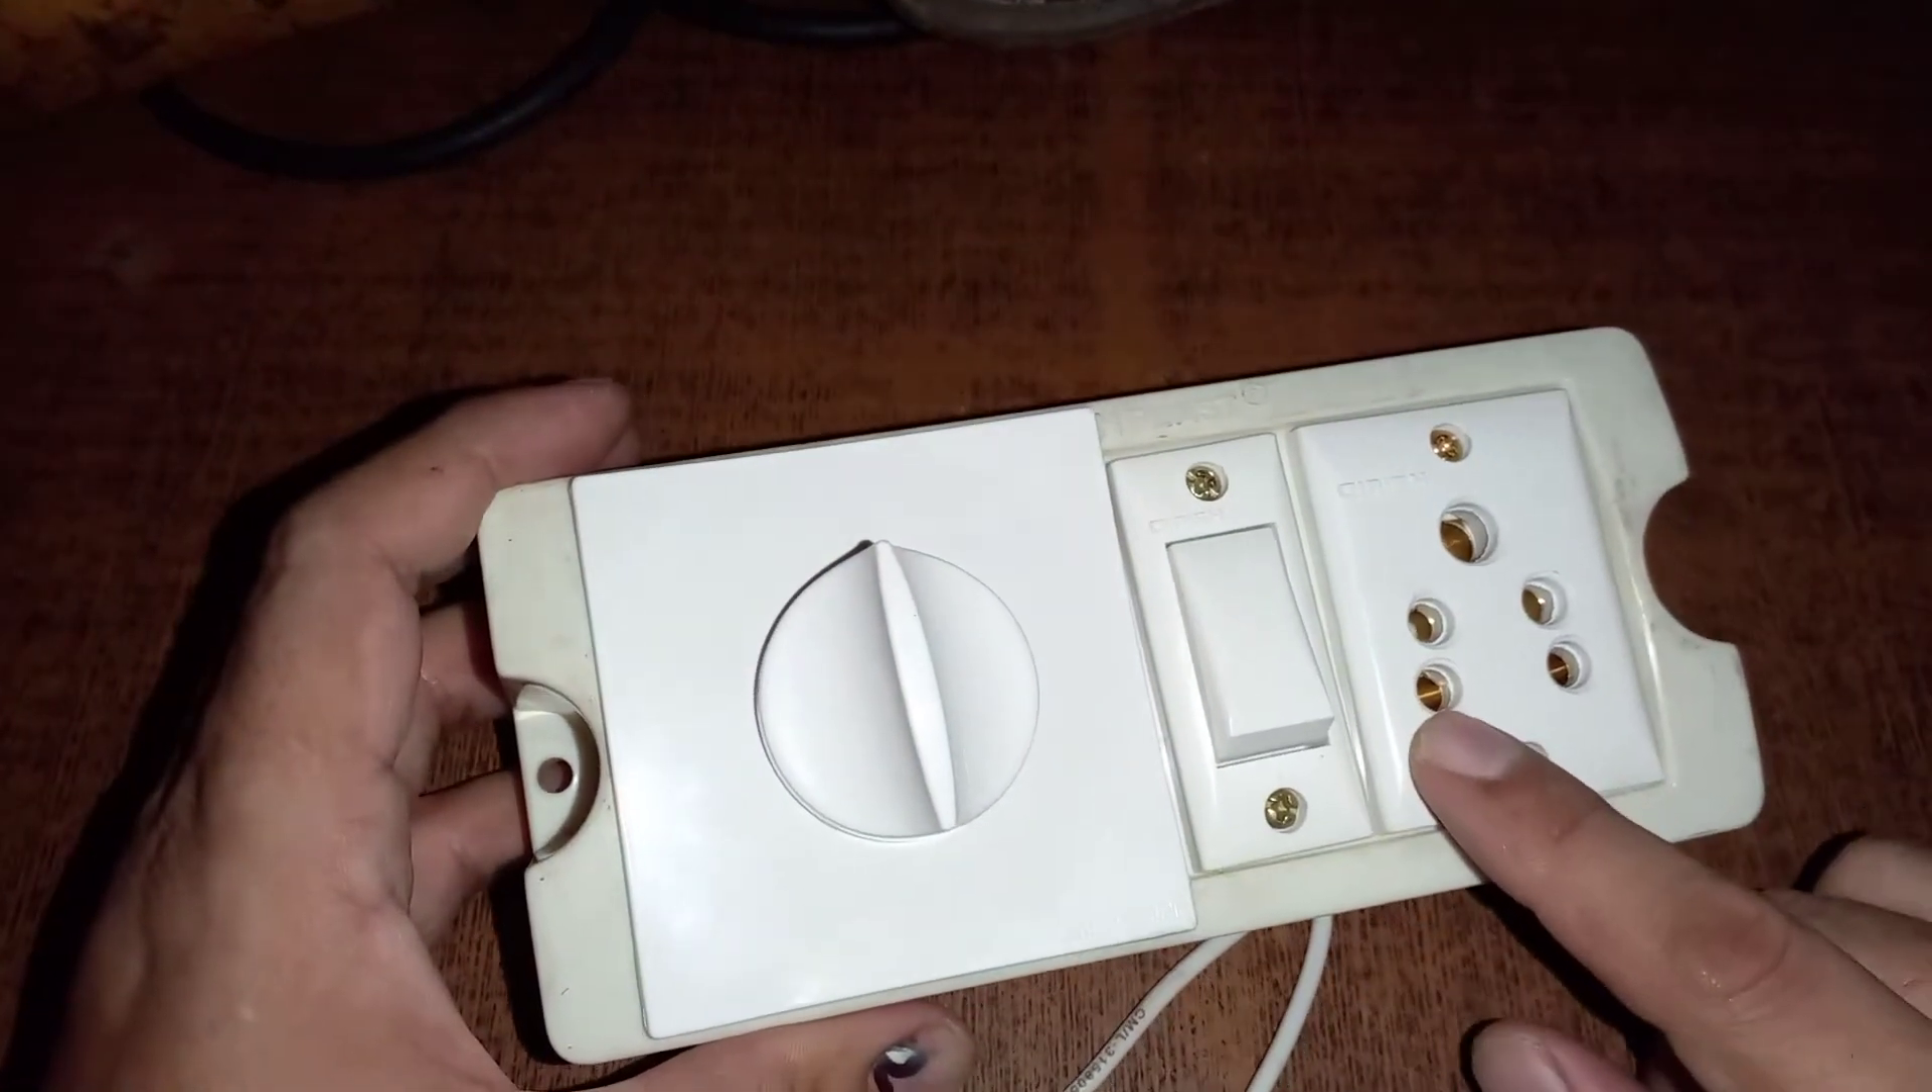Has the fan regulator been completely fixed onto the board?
Yes.